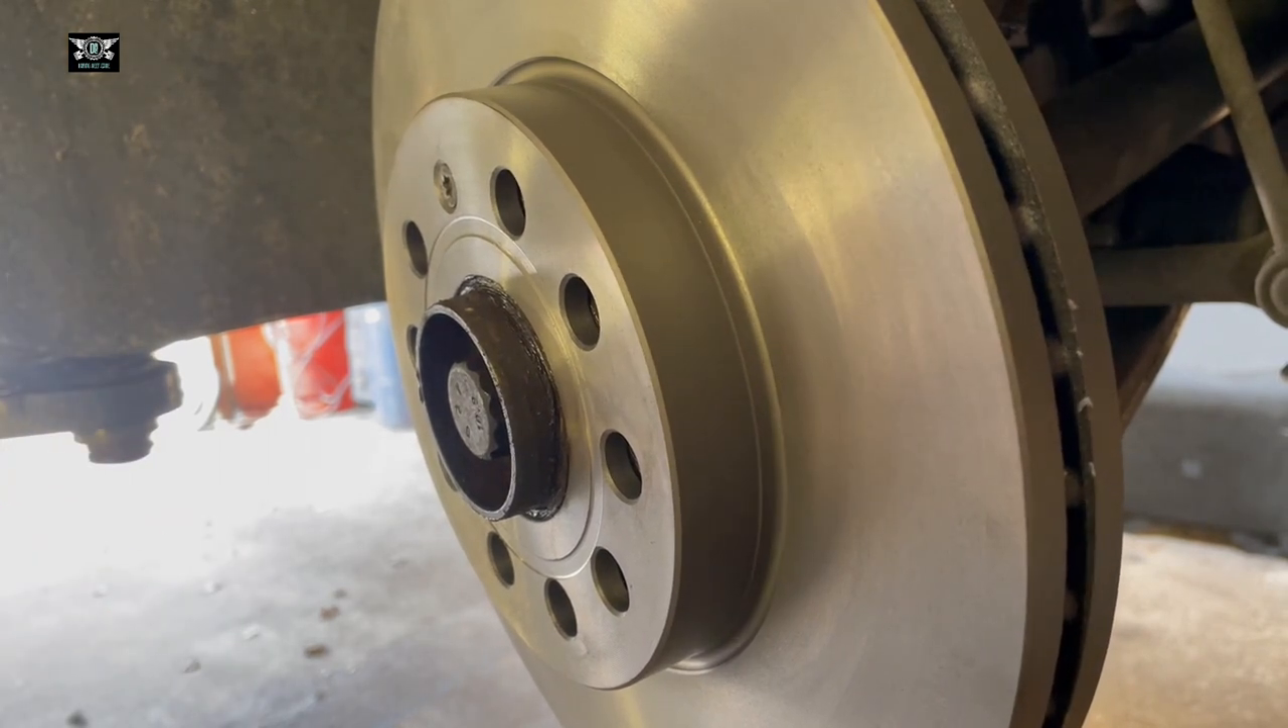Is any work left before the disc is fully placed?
No.